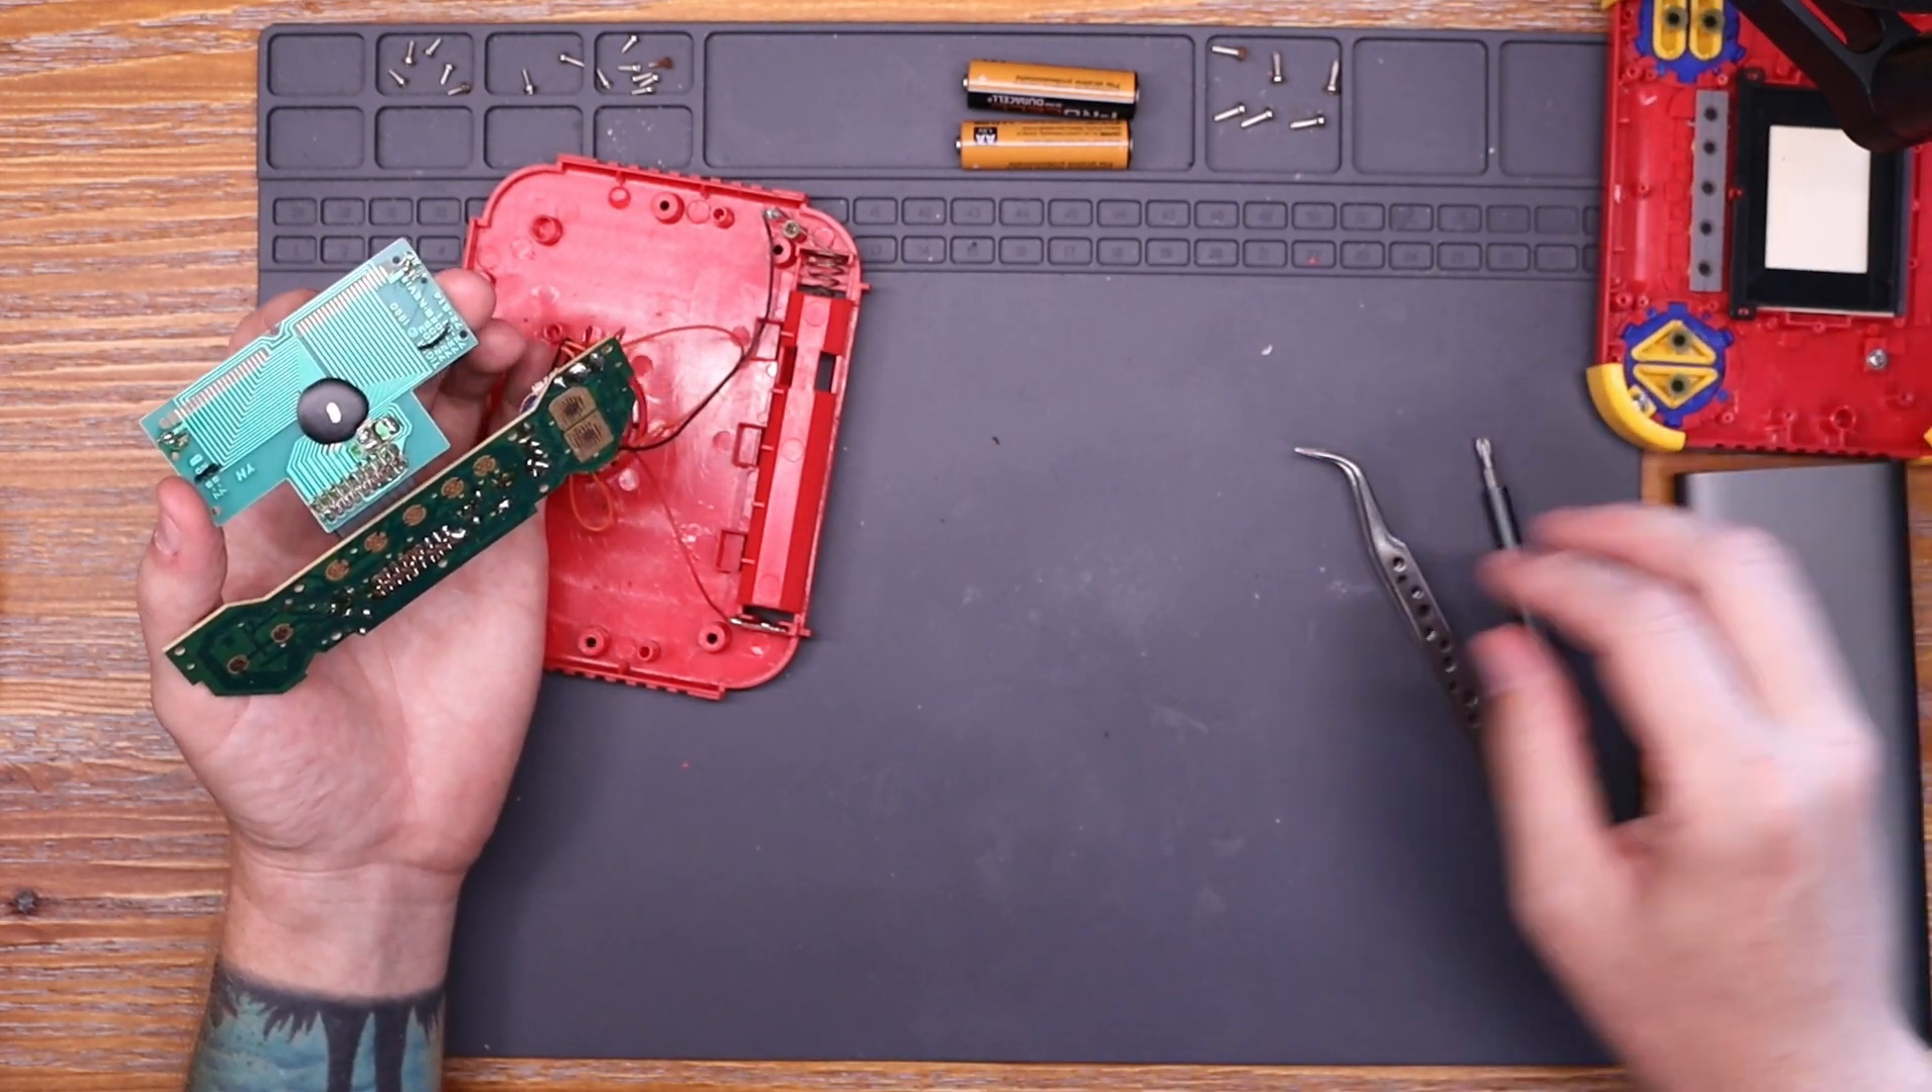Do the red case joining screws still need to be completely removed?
No.